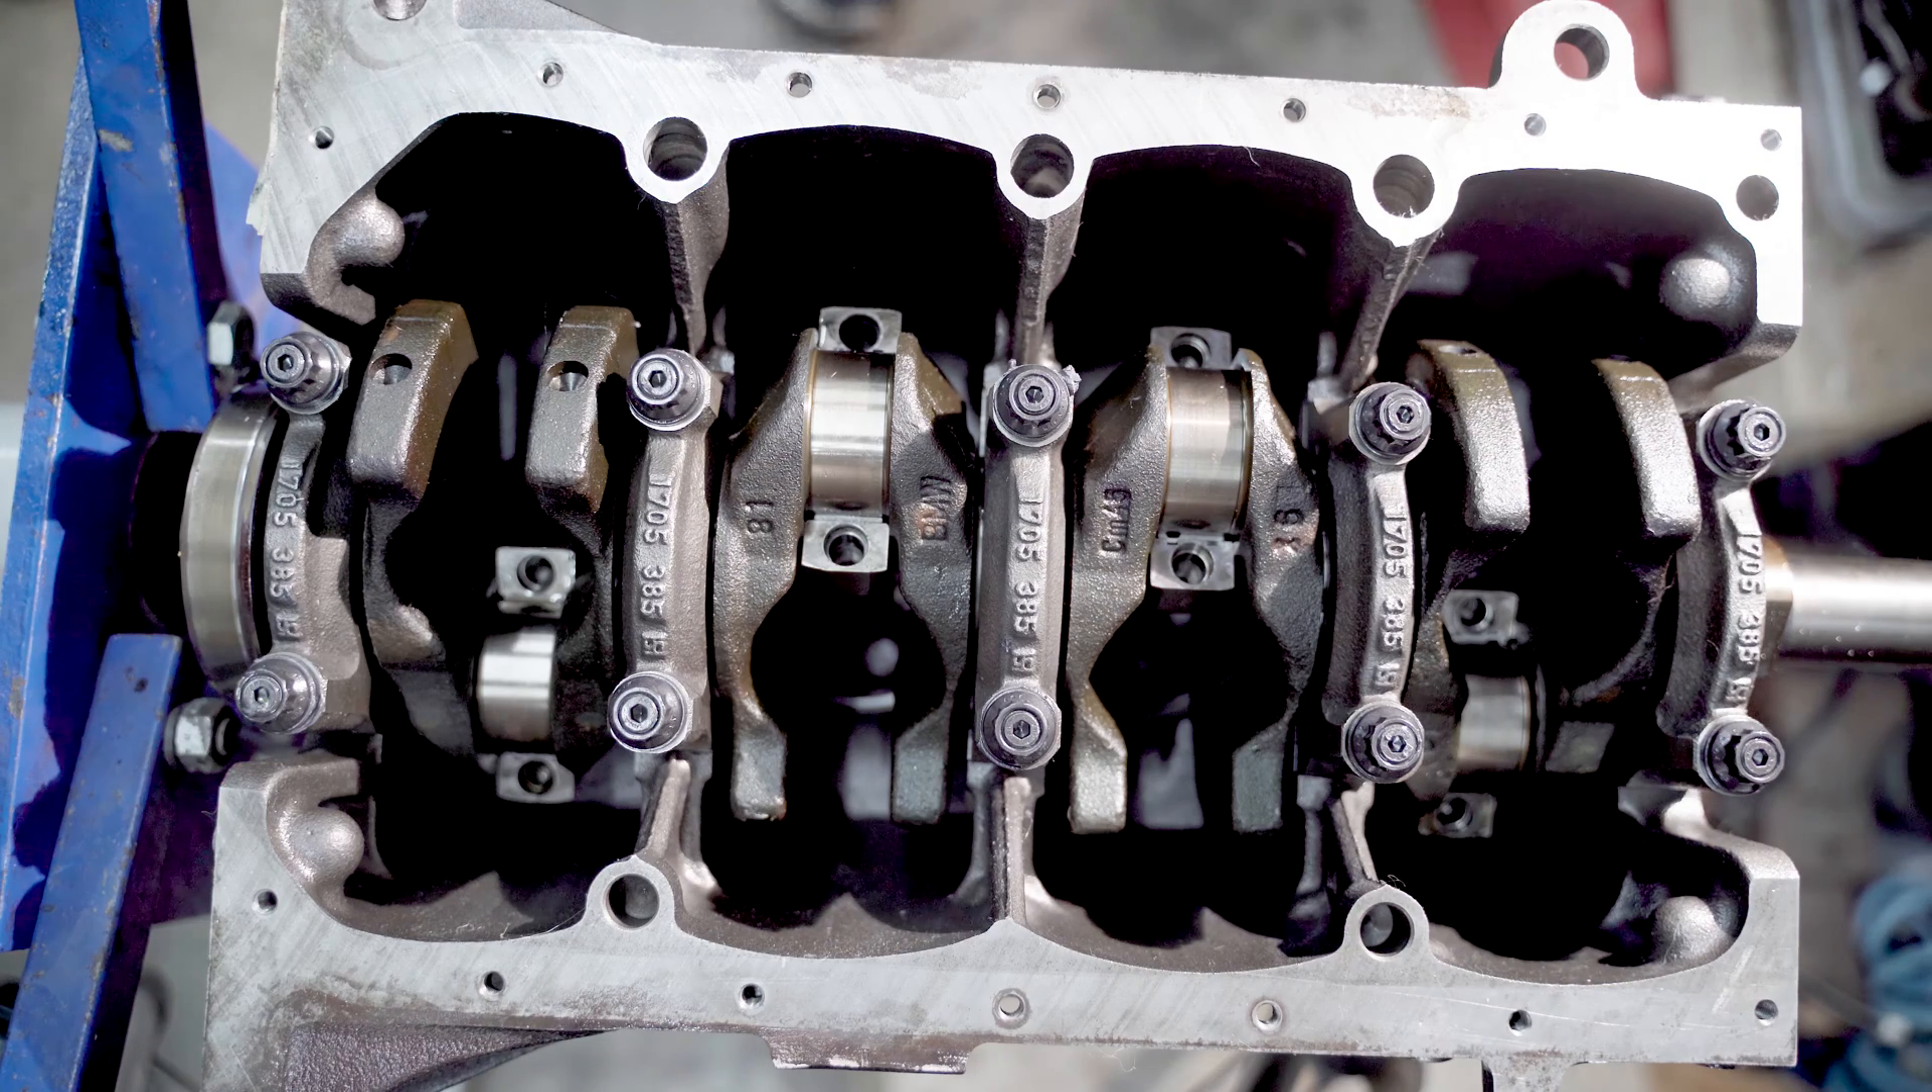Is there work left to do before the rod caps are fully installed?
Yes.